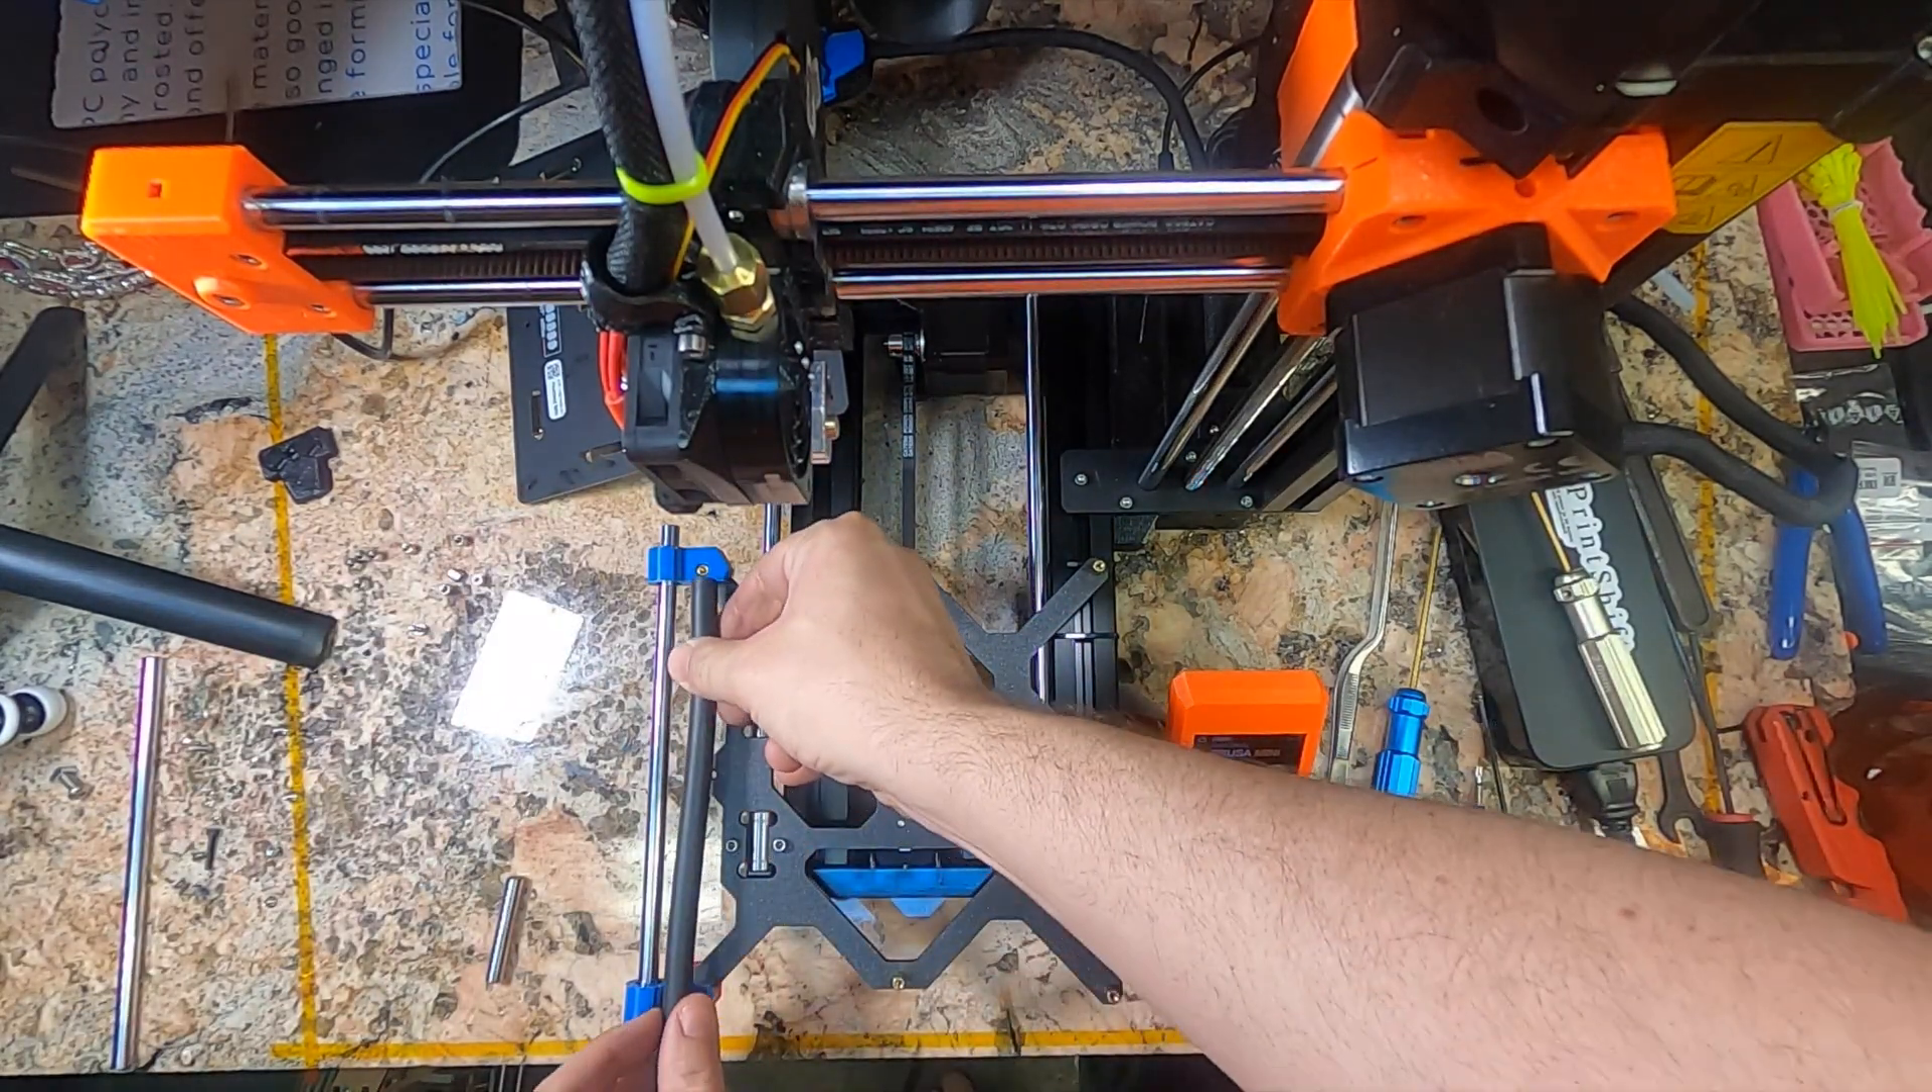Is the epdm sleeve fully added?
No.